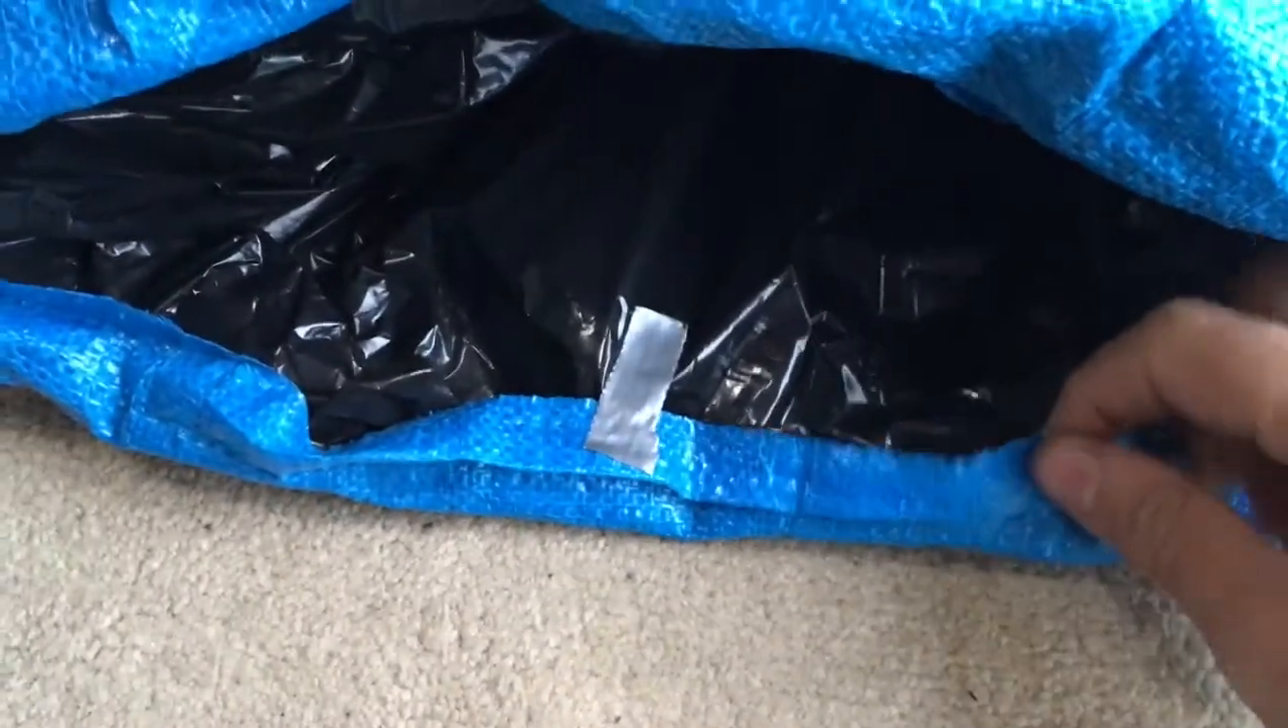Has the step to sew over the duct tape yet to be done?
Yes.